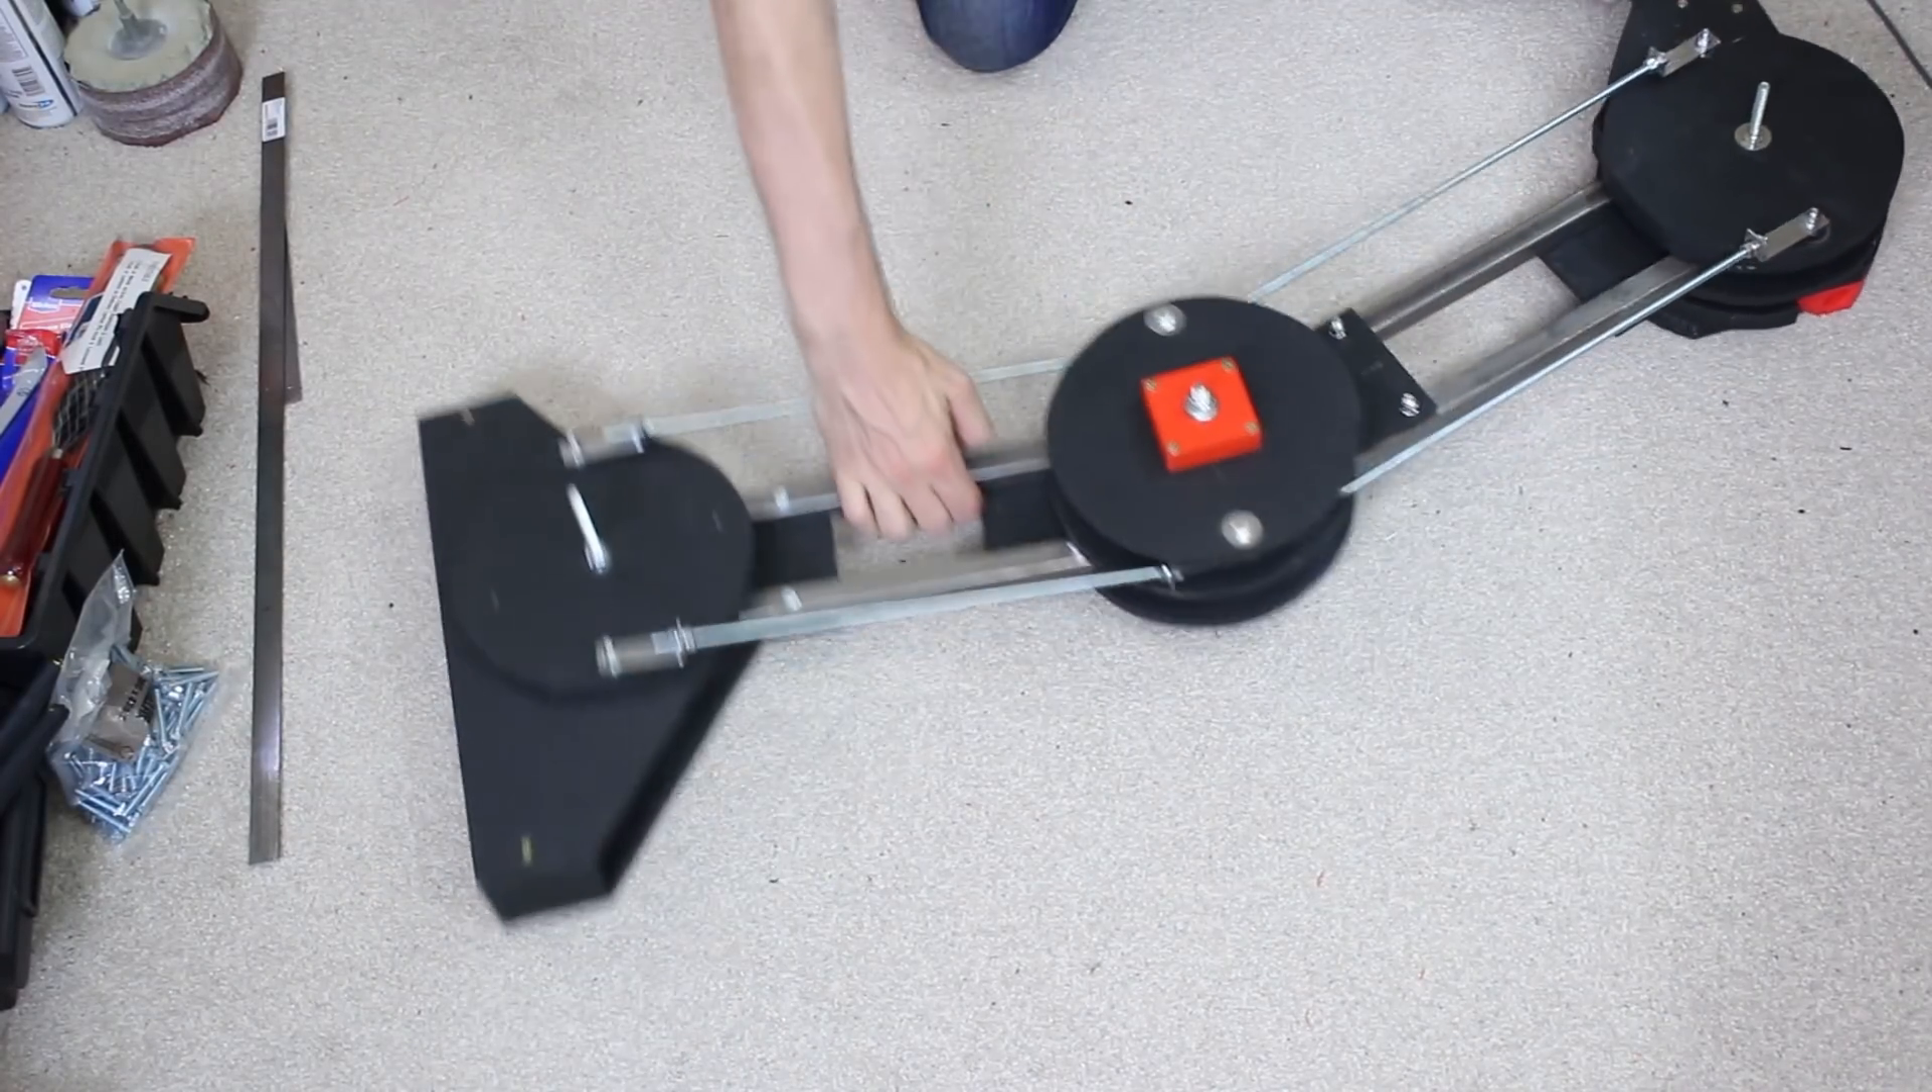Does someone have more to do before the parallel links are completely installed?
No.